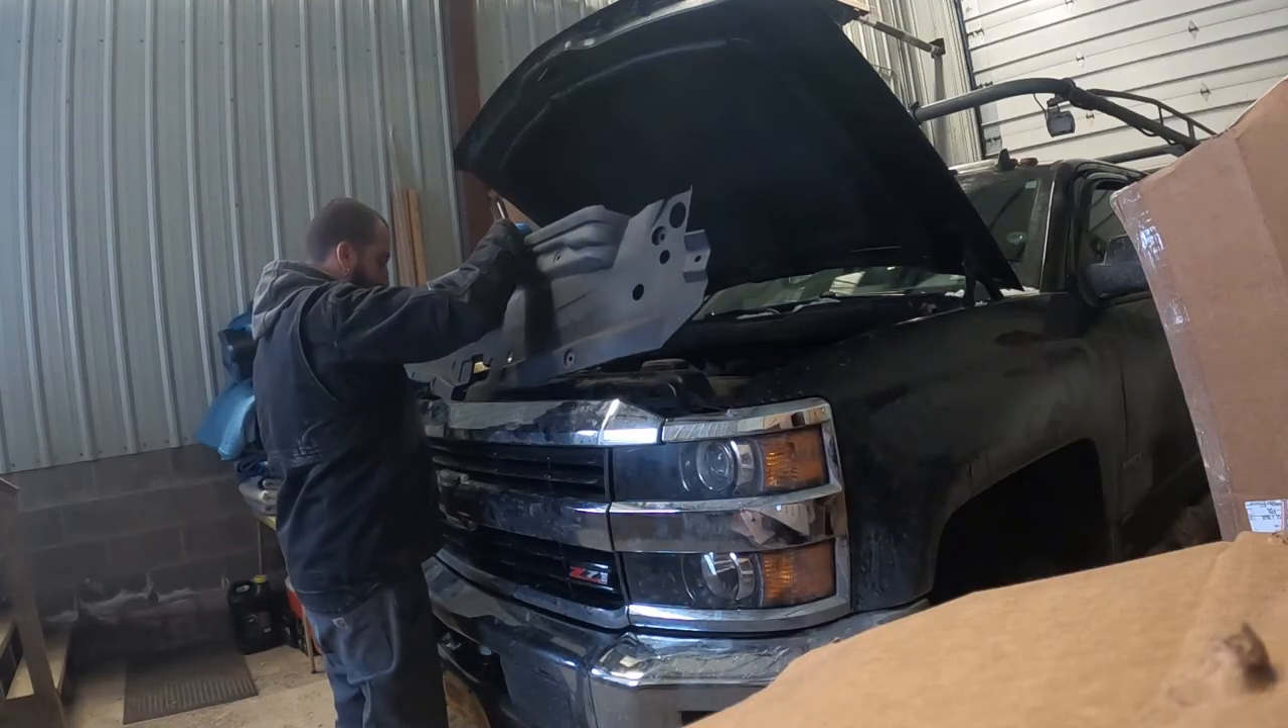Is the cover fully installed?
No.